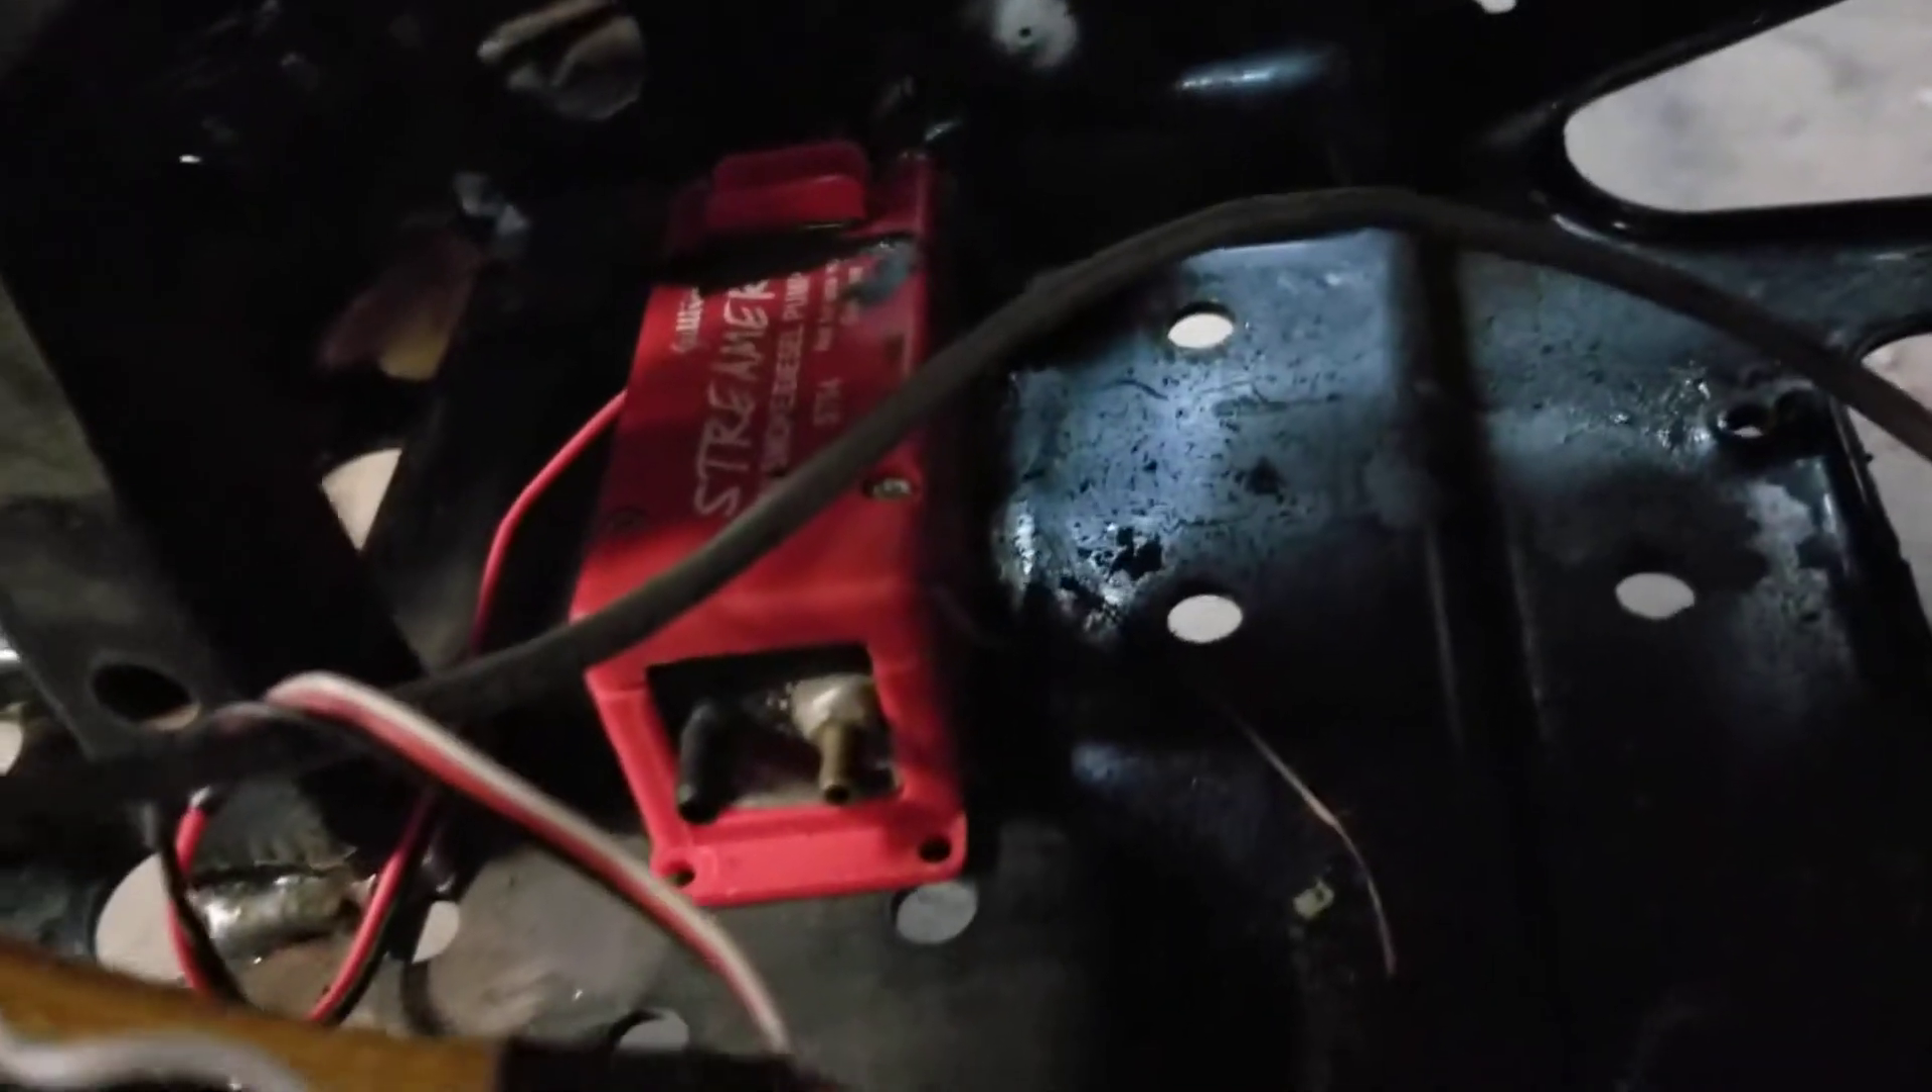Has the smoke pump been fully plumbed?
No.